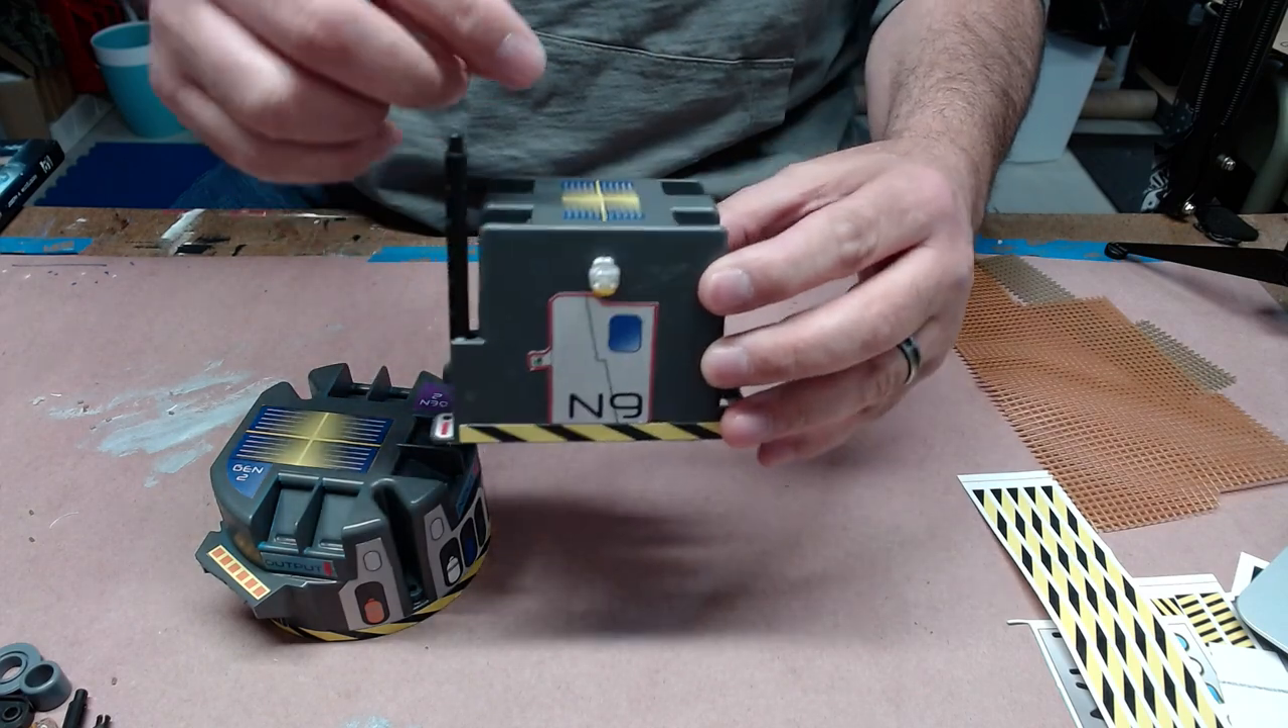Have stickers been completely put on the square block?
Yes.